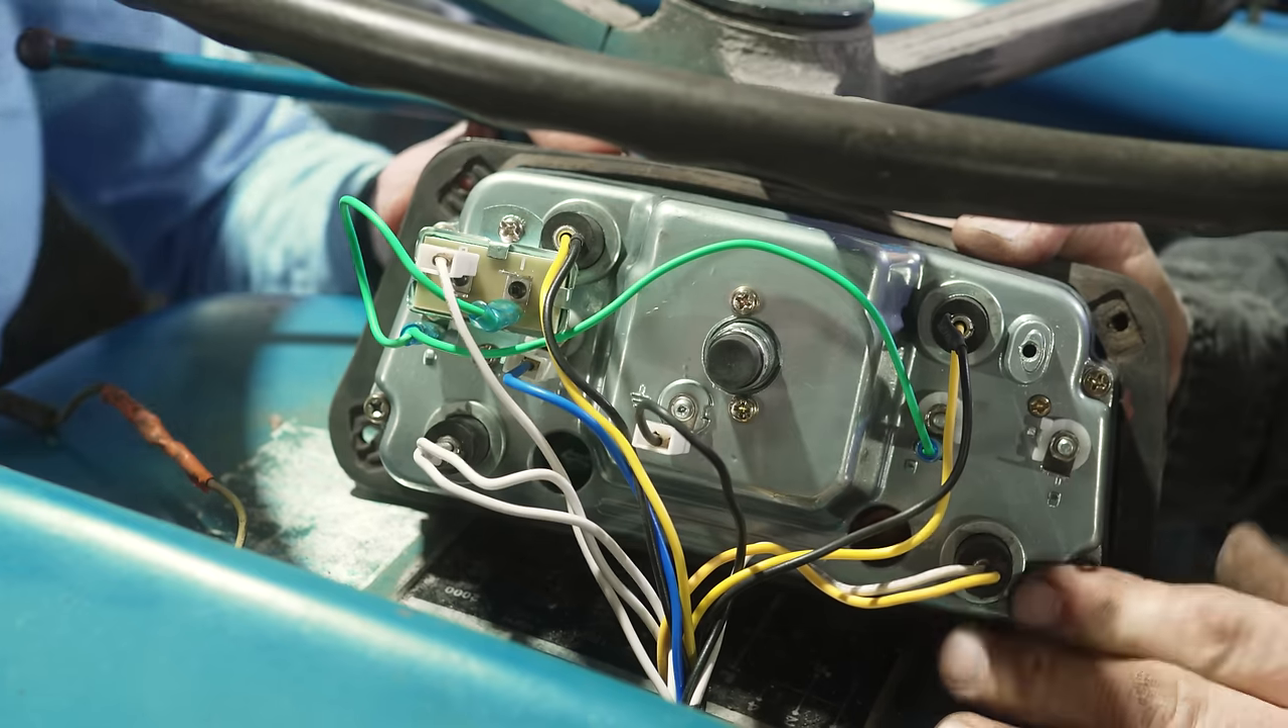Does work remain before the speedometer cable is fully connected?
Yes.